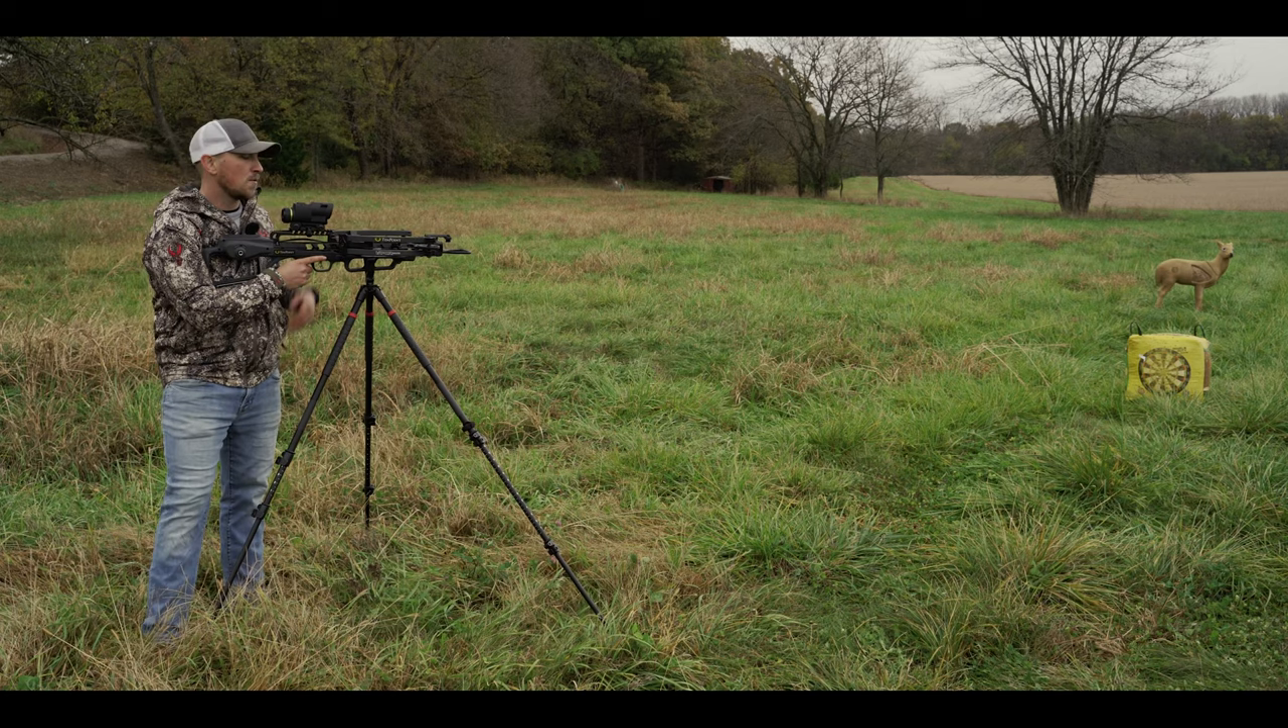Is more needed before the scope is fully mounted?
No.